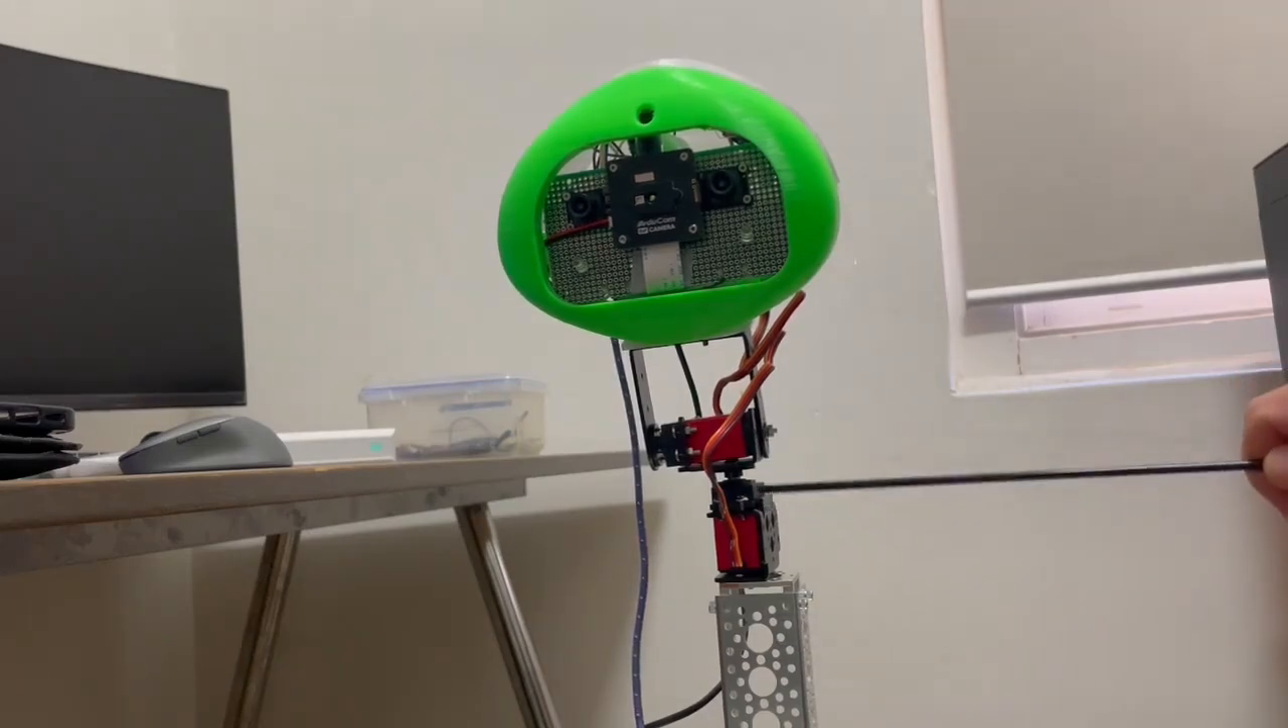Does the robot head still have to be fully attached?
No.